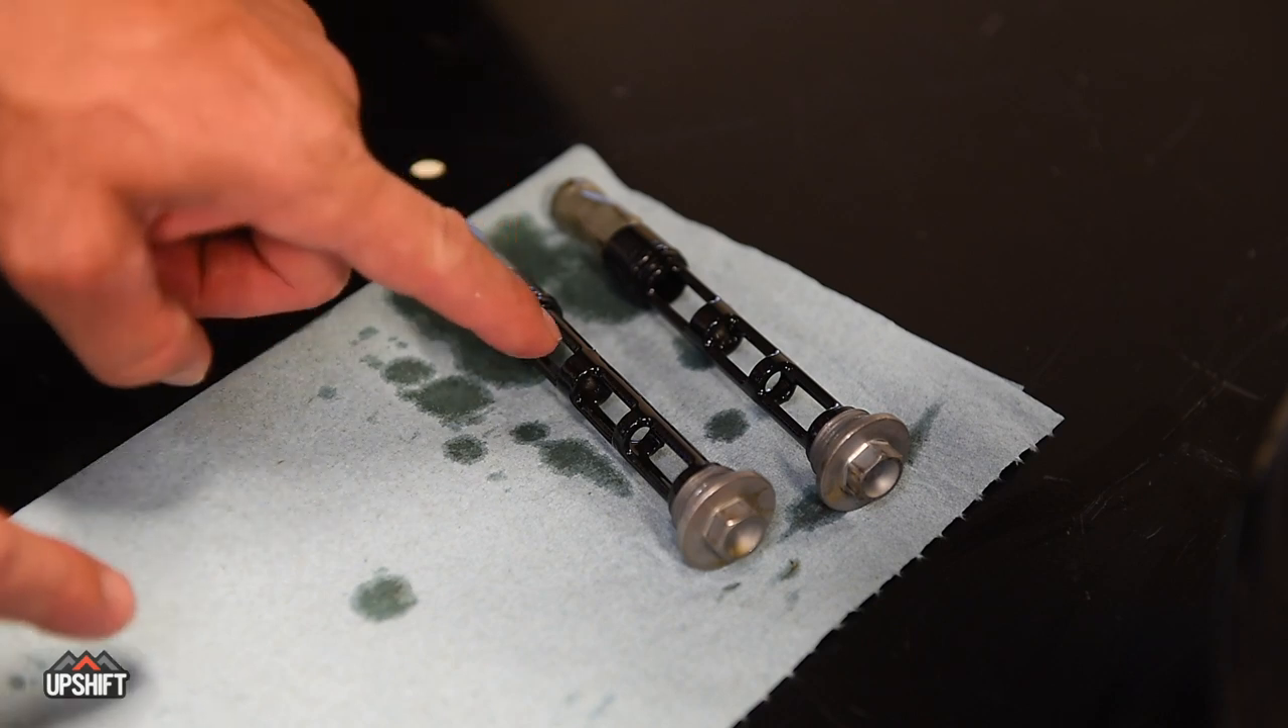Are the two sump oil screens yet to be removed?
No.